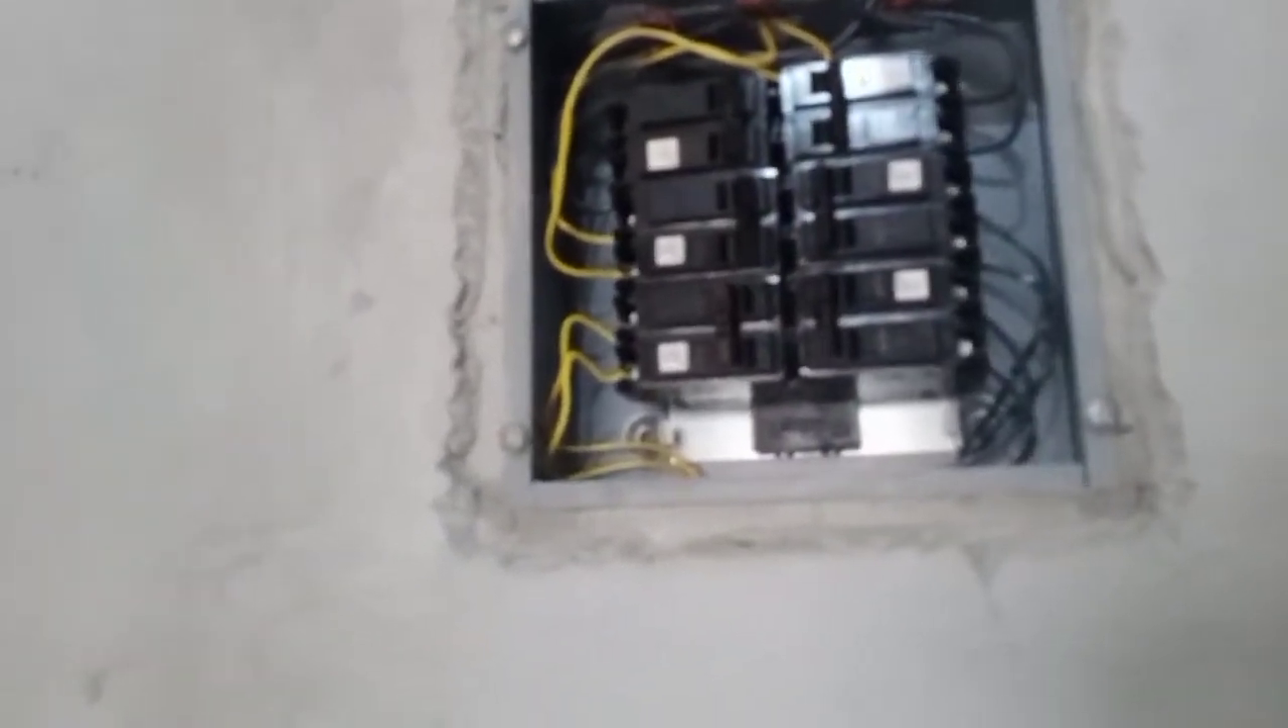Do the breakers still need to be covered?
Yes.